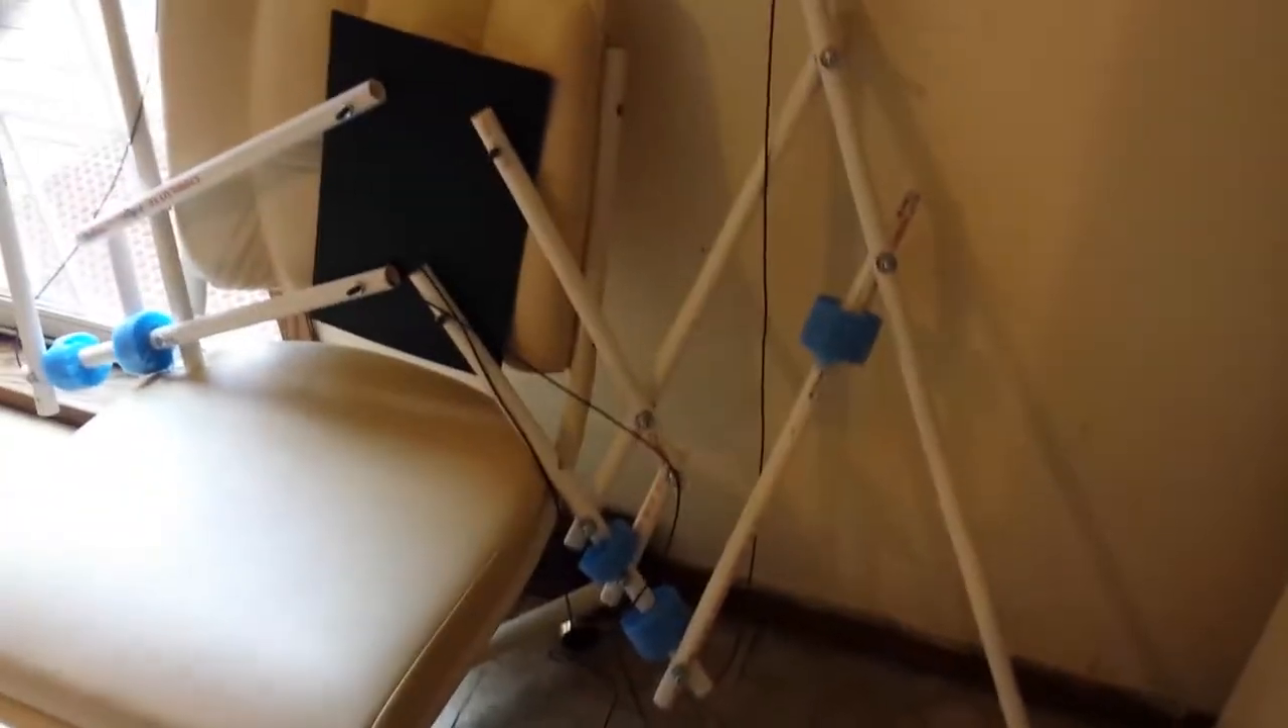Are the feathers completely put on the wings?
No.